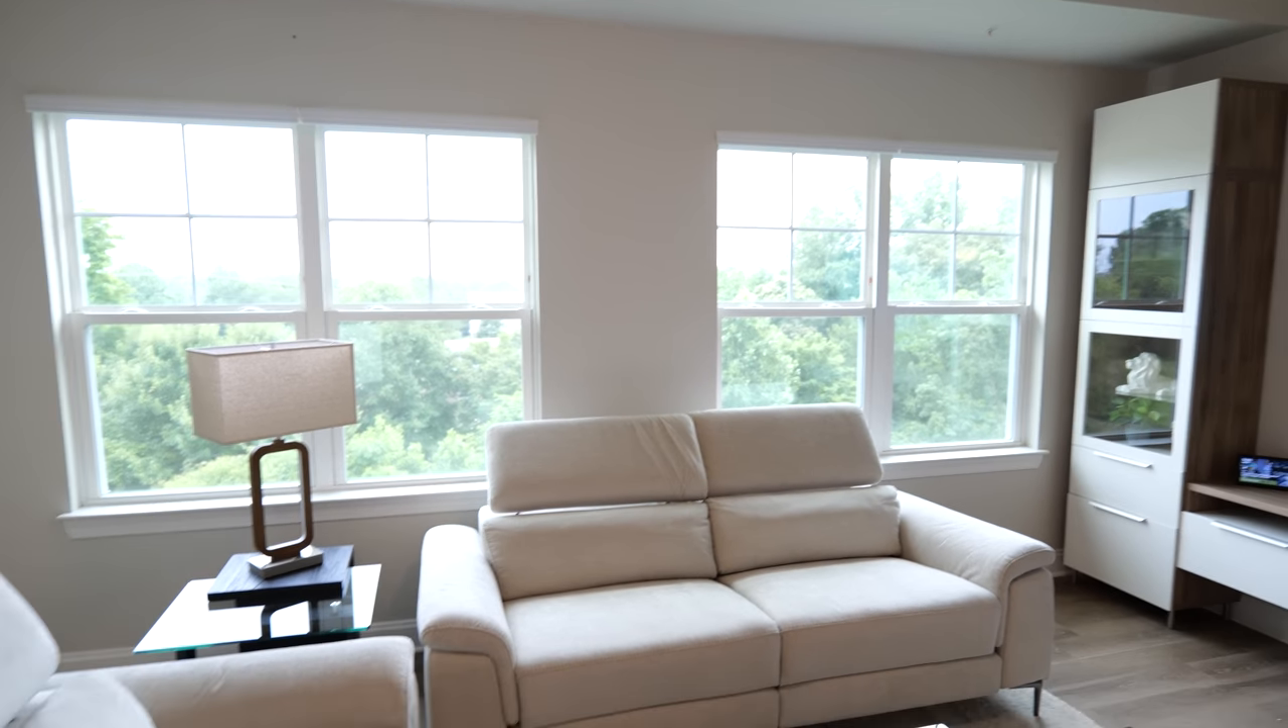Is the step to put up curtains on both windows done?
No.